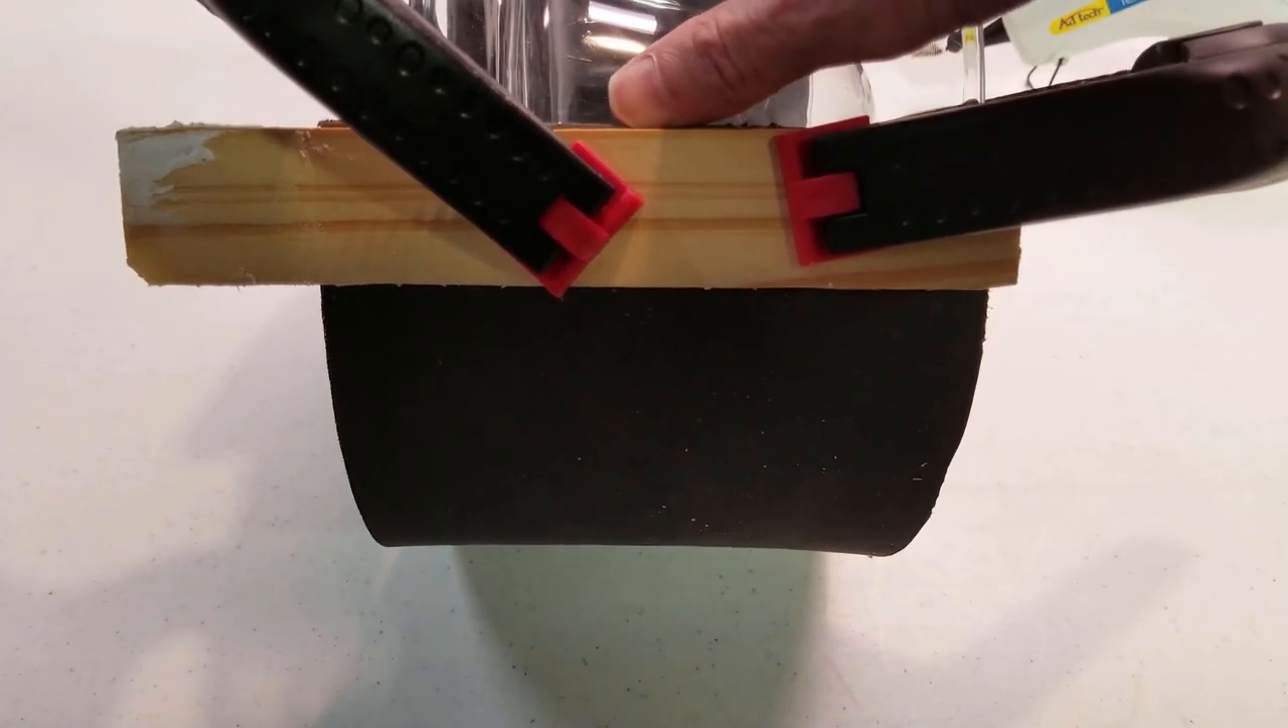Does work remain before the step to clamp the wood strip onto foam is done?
No.